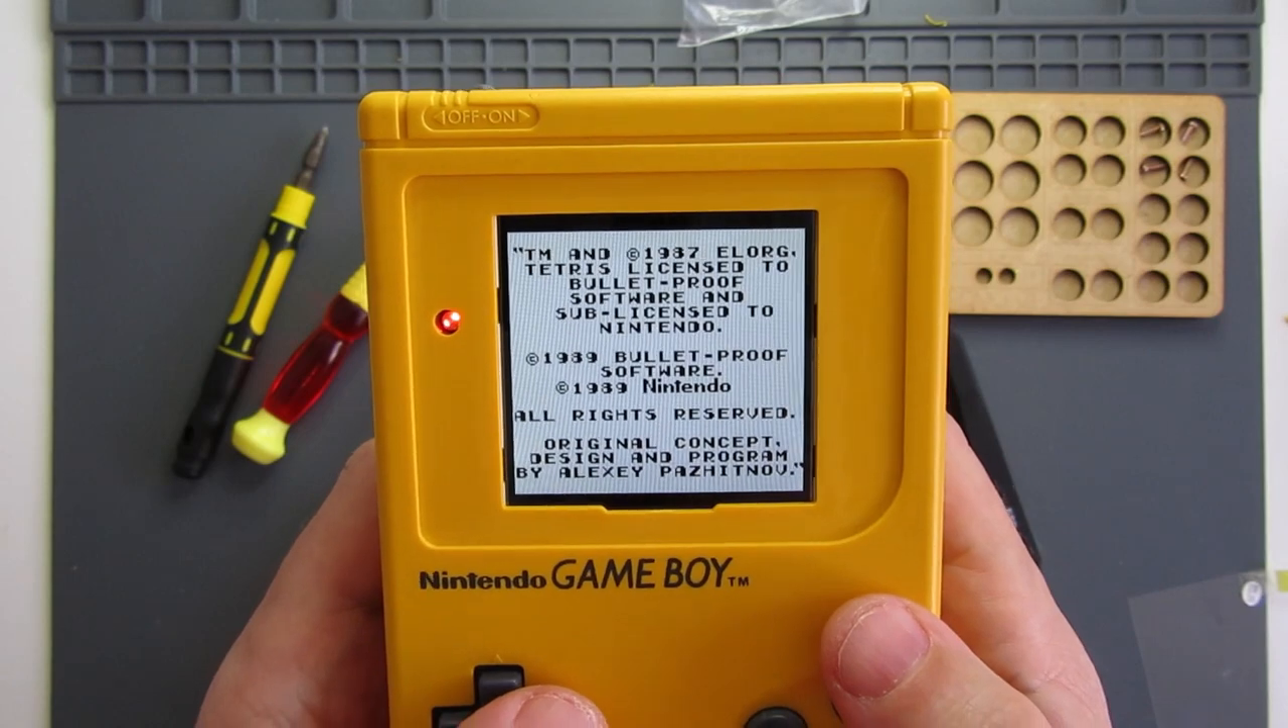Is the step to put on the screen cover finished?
No.